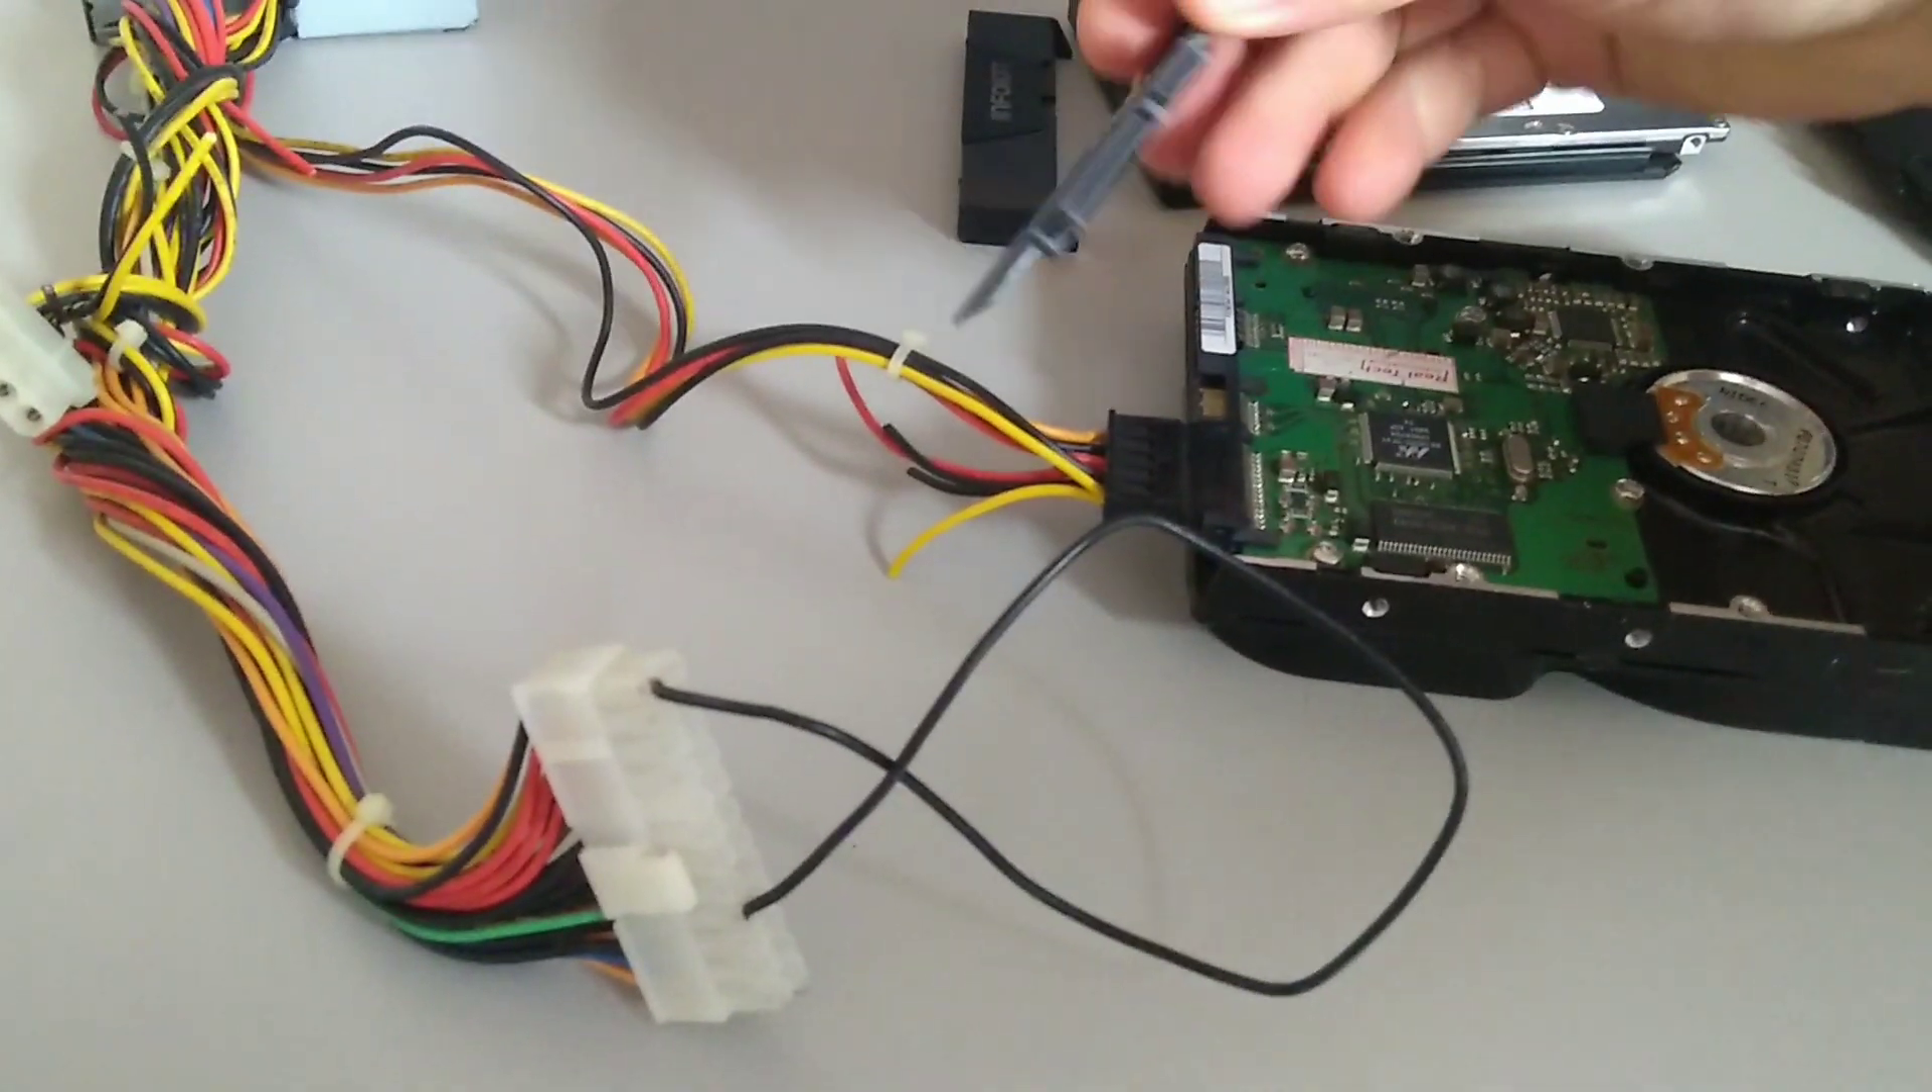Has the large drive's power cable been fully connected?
Yes.